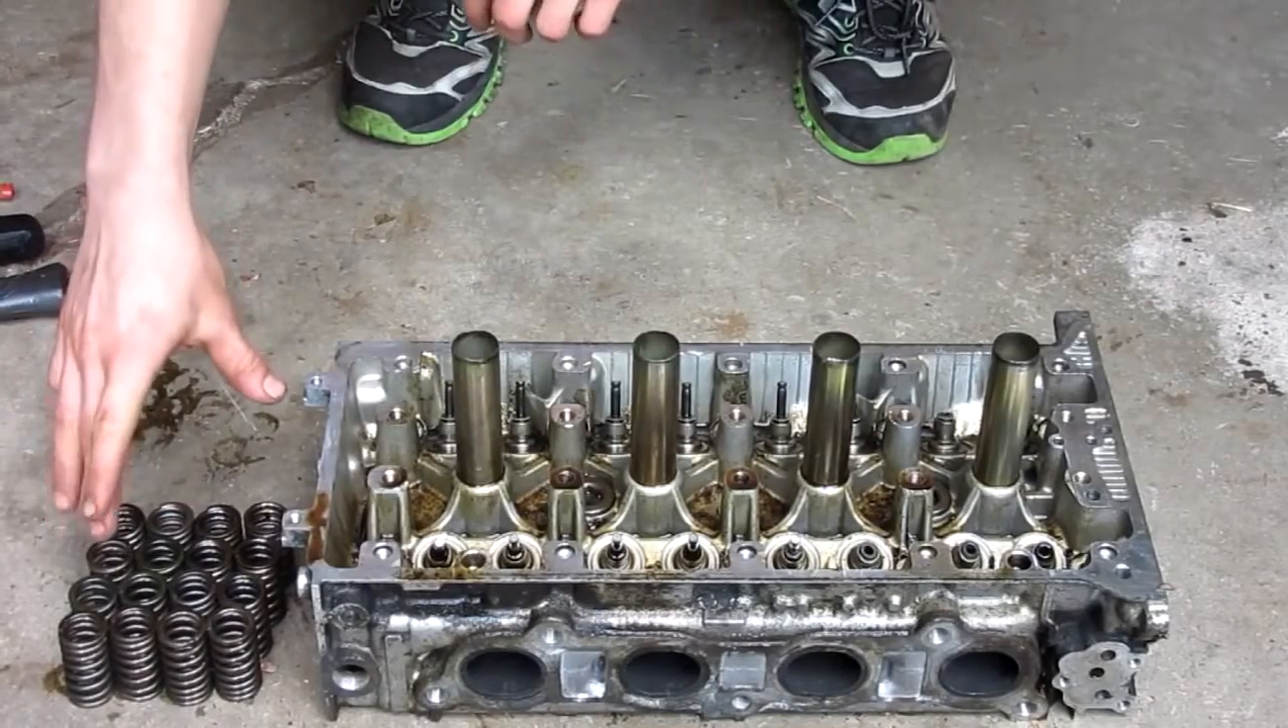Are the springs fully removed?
Yes.